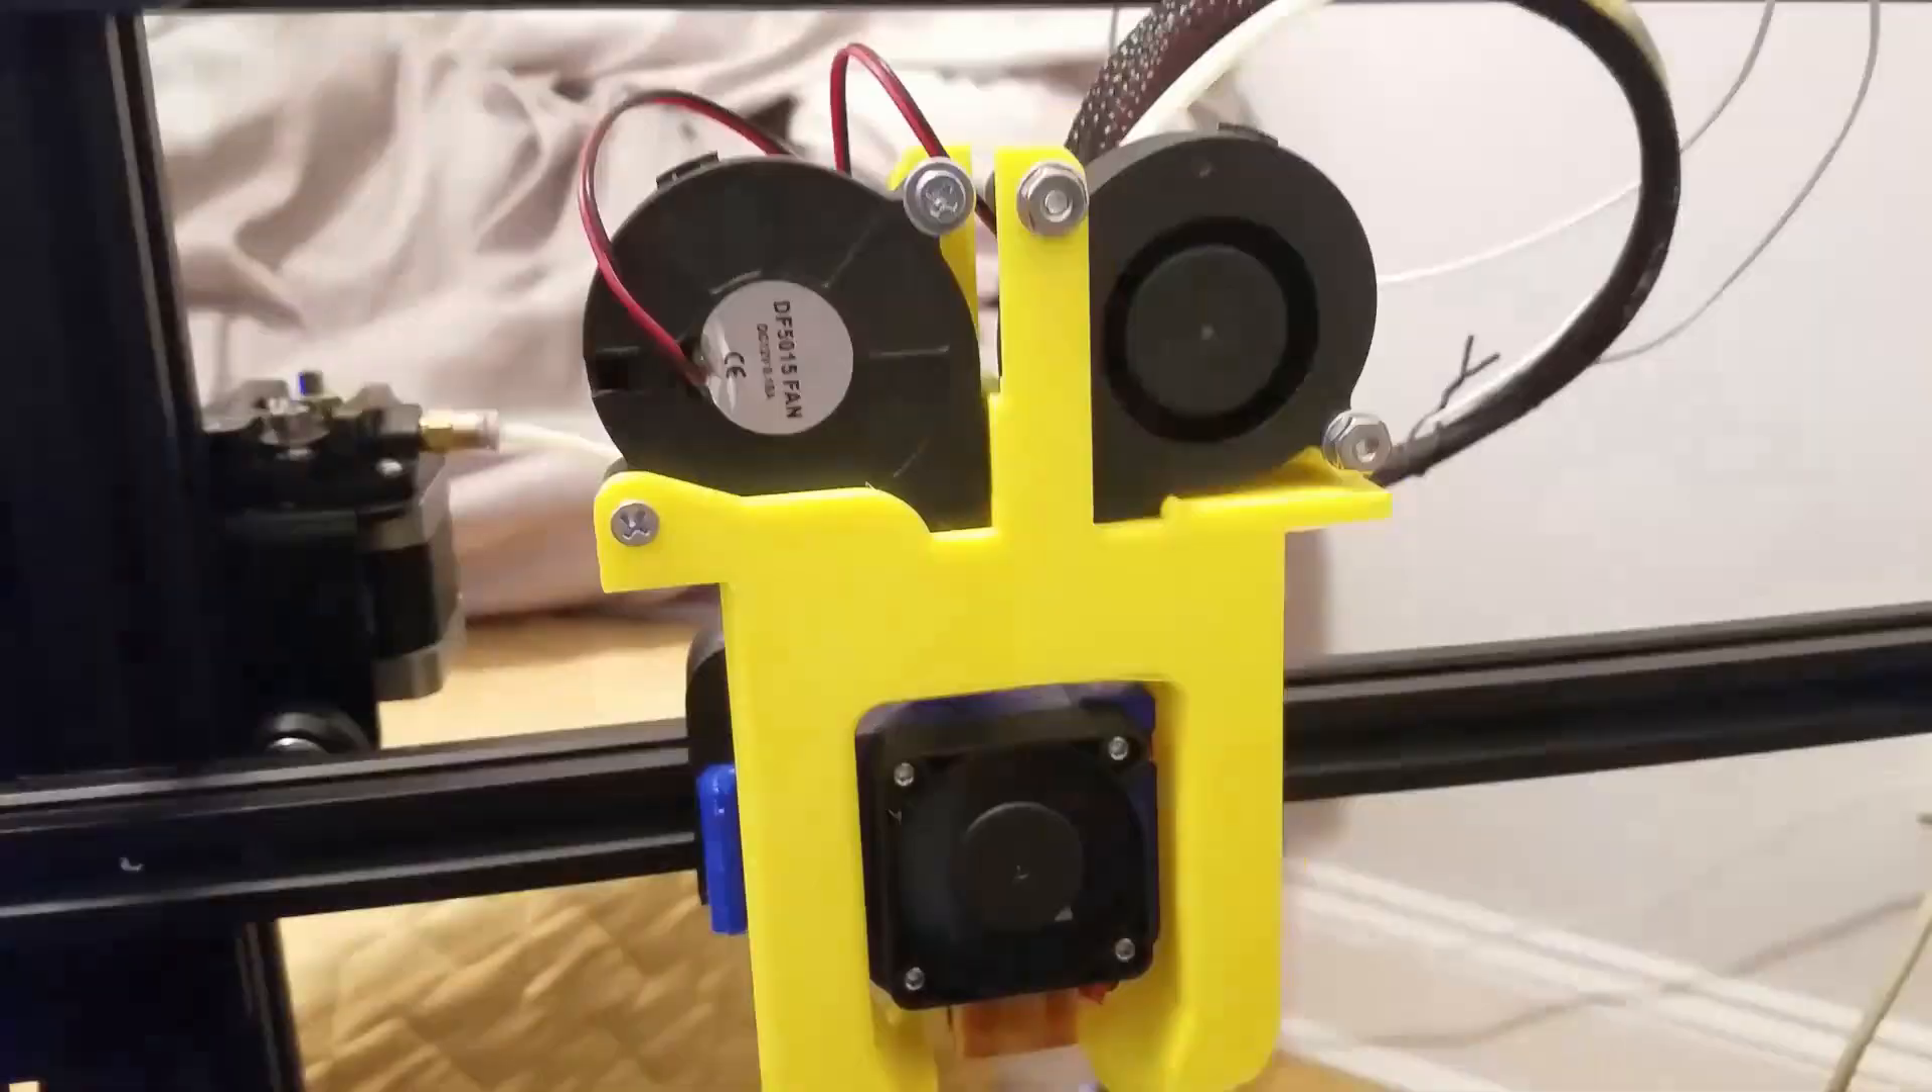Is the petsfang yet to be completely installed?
No.